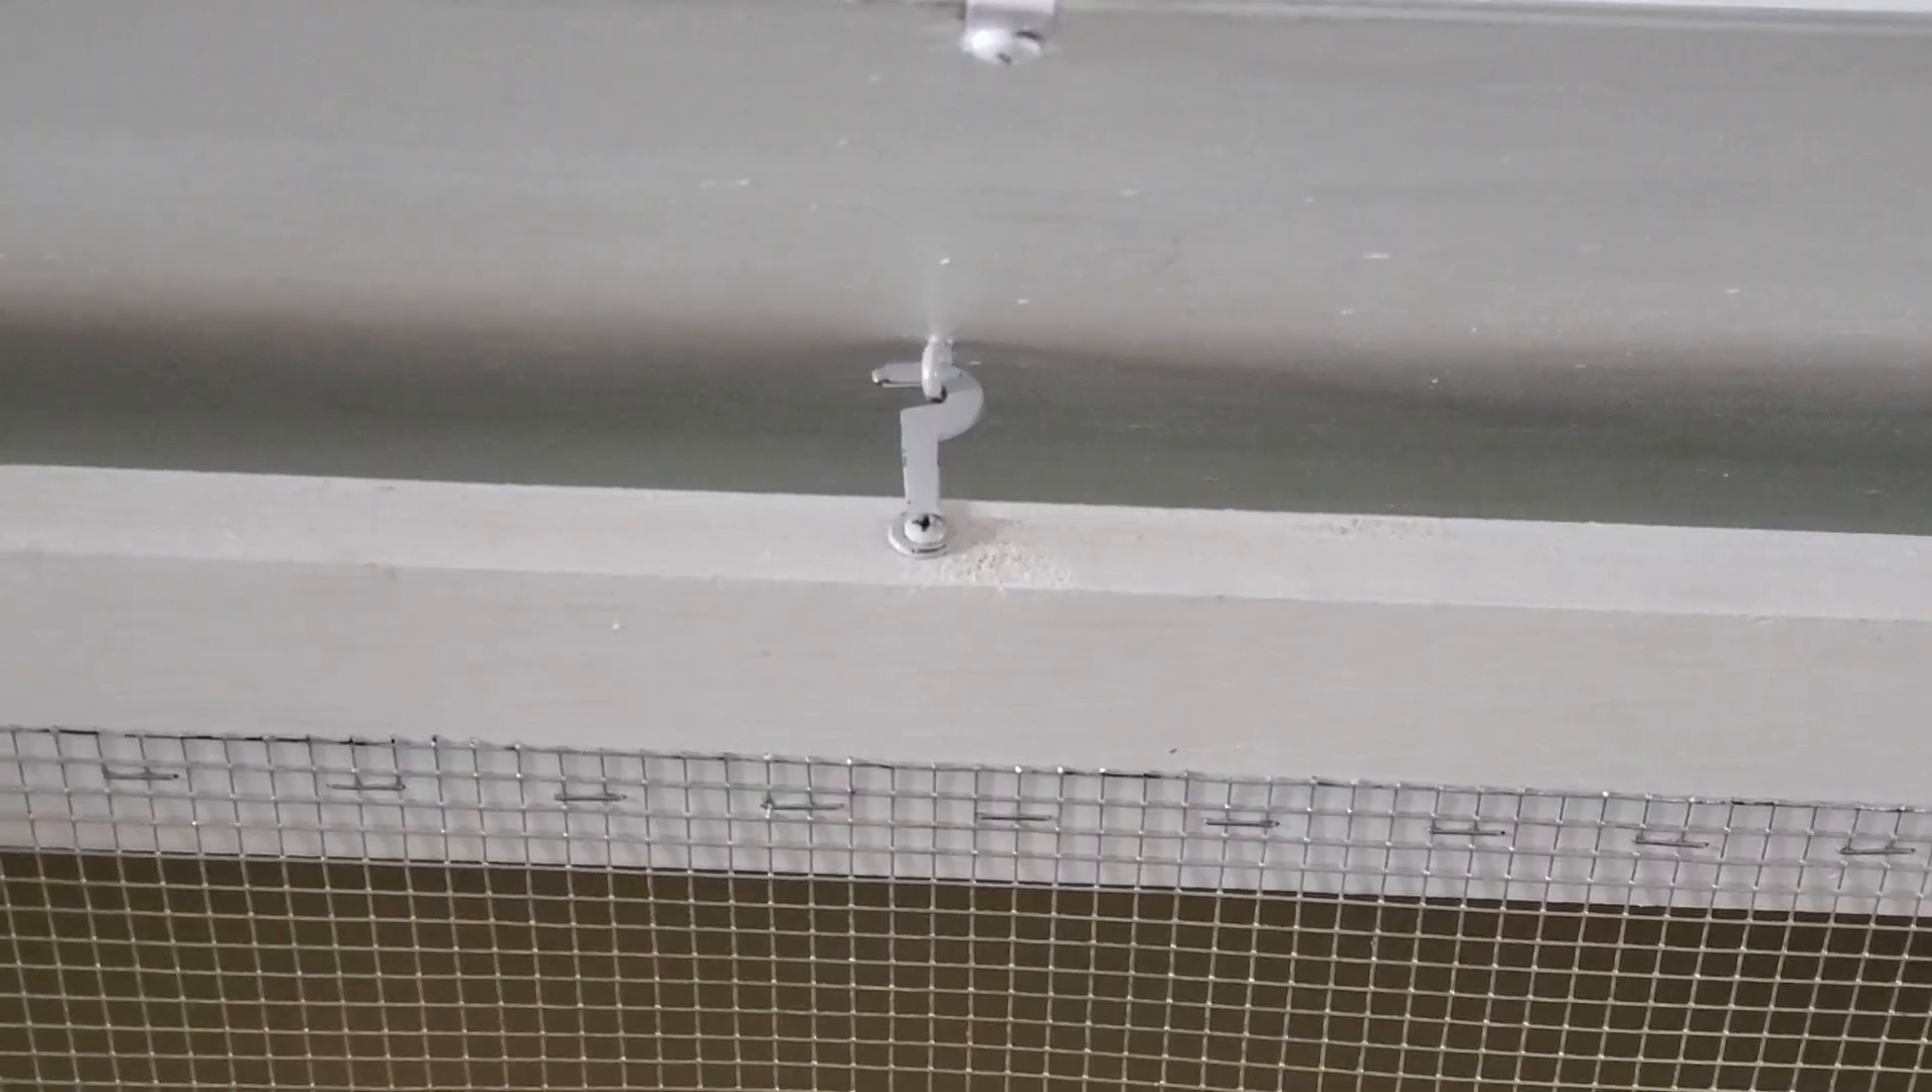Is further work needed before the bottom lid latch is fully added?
No.